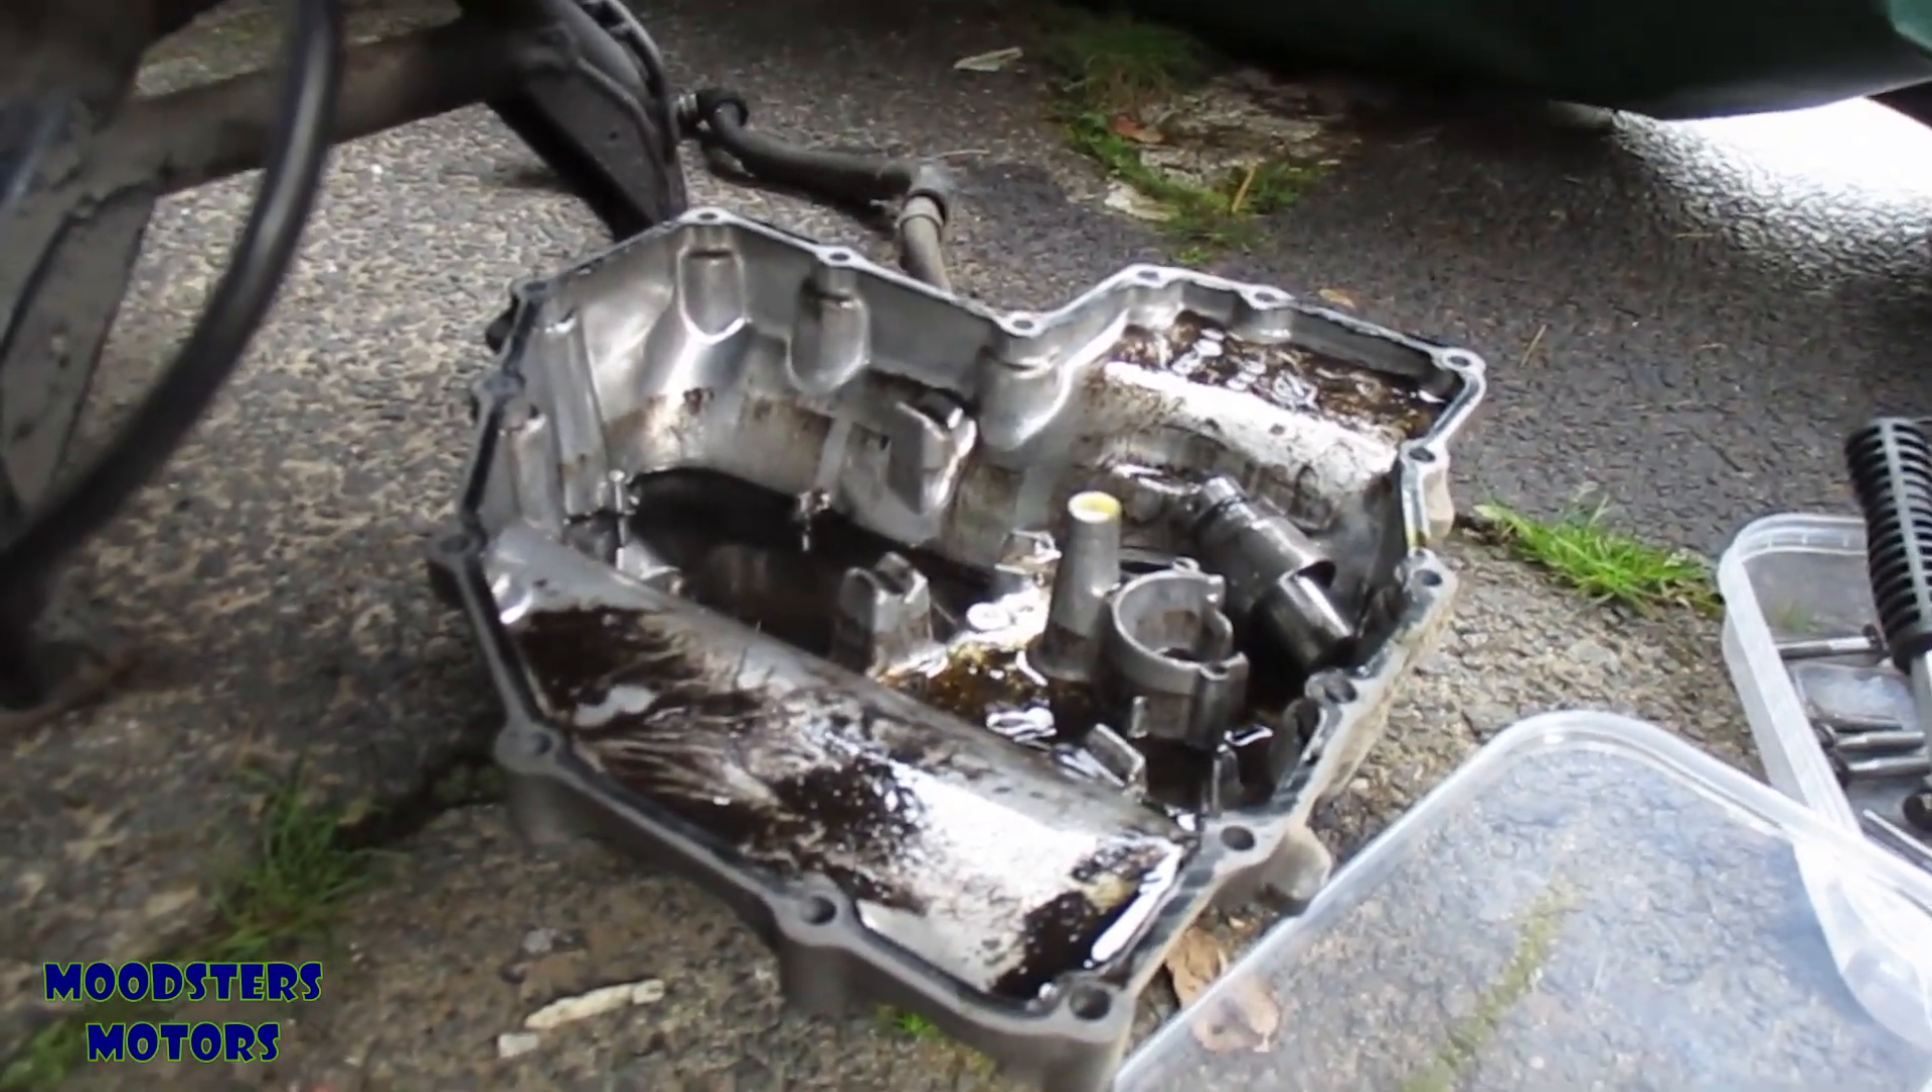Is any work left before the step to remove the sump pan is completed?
No.